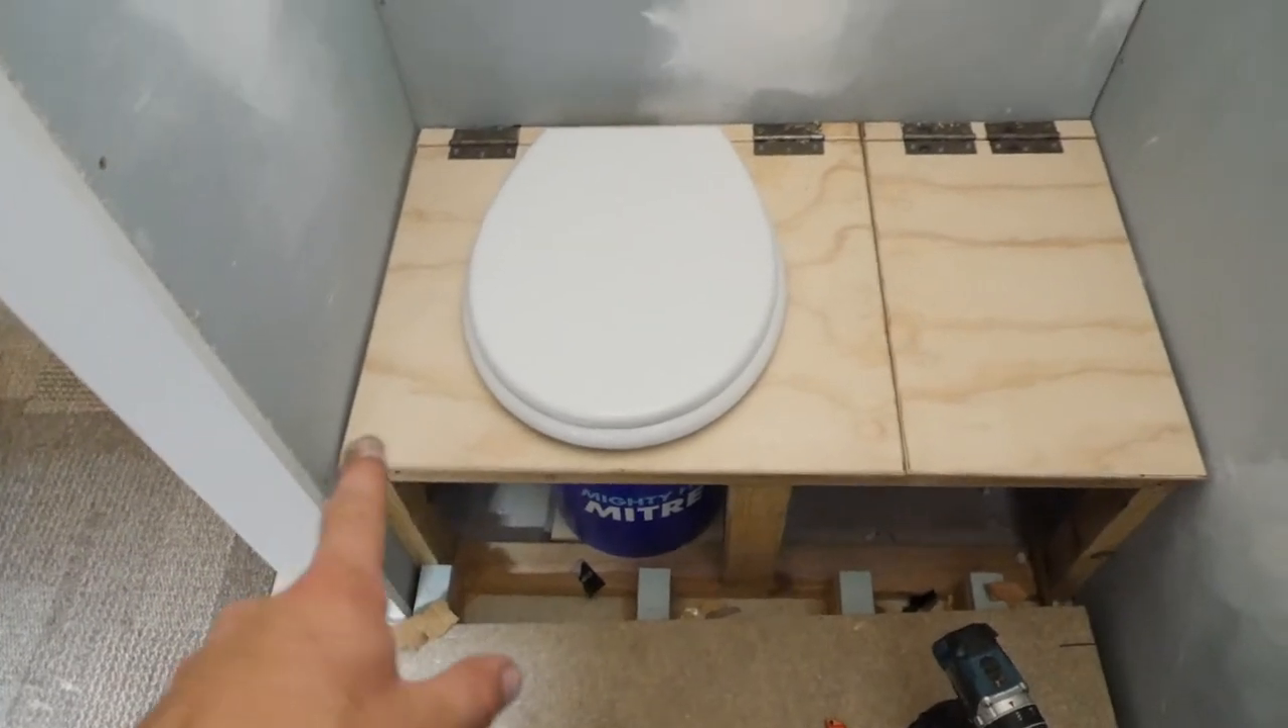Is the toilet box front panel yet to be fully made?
Yes.